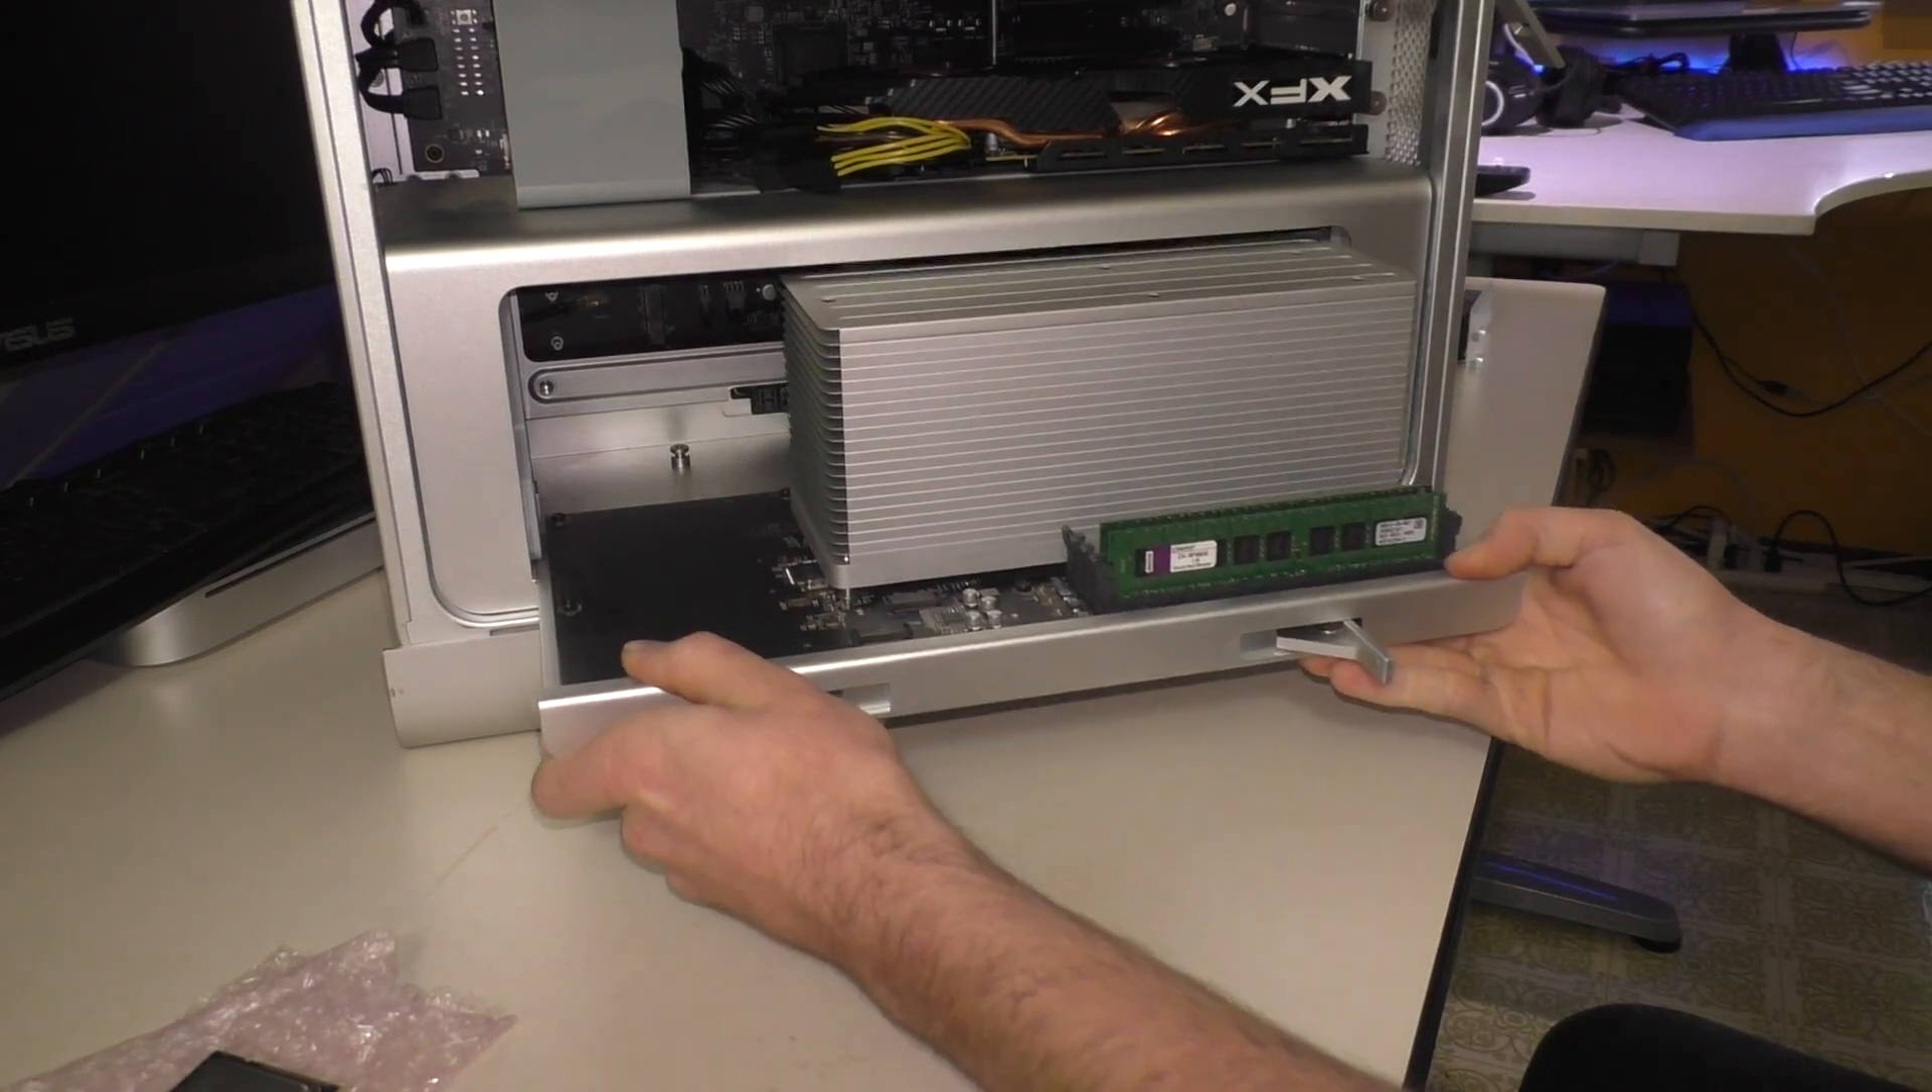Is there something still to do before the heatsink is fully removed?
Yes.